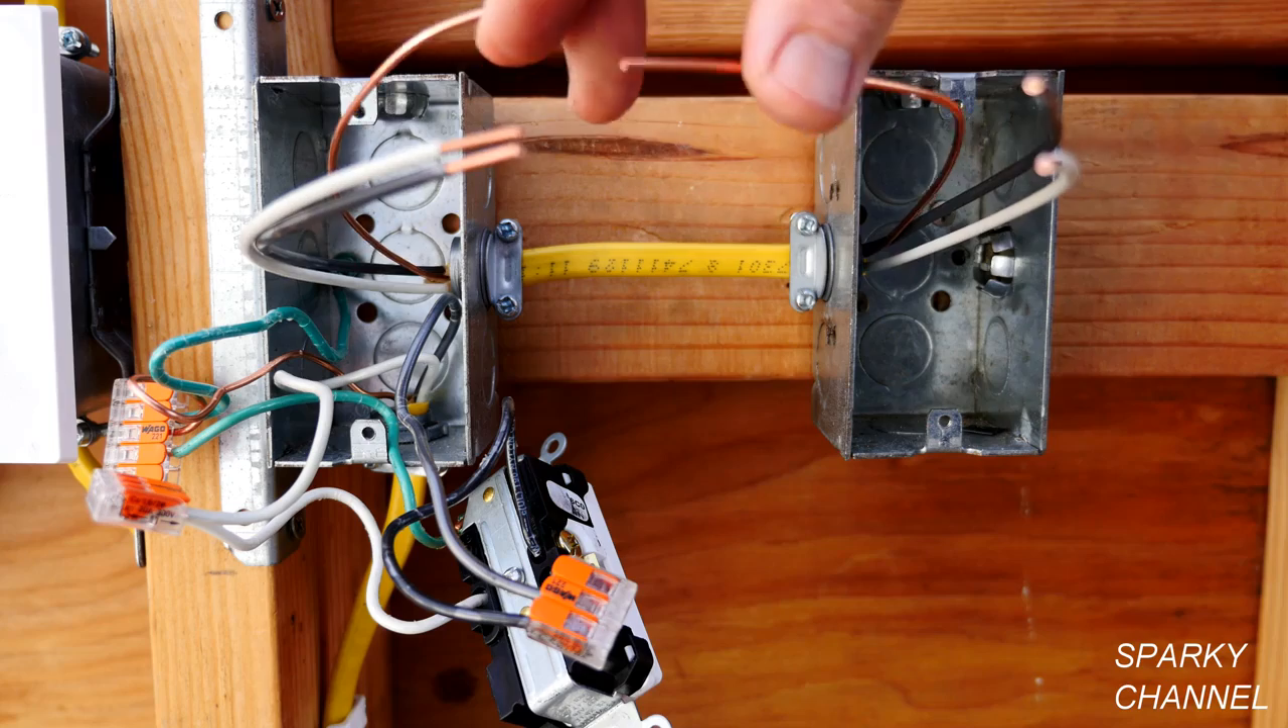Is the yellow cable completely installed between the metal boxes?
Yes.